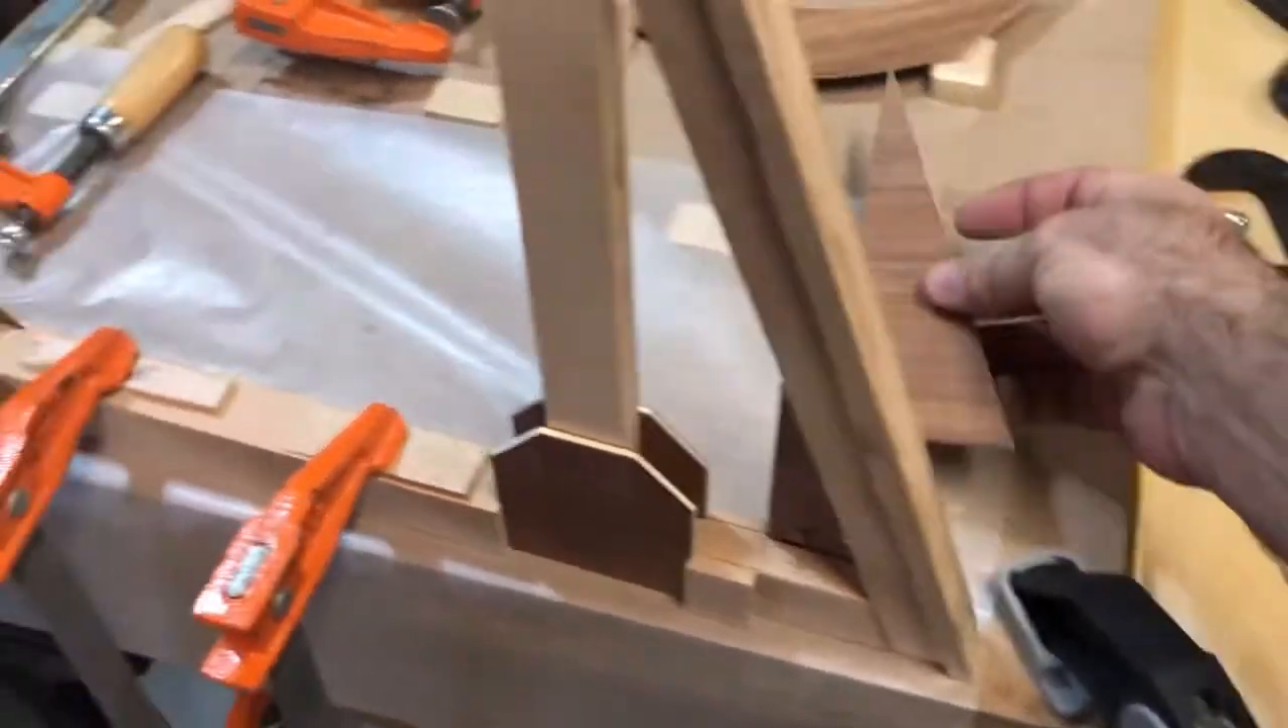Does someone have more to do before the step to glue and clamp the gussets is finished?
Yes.